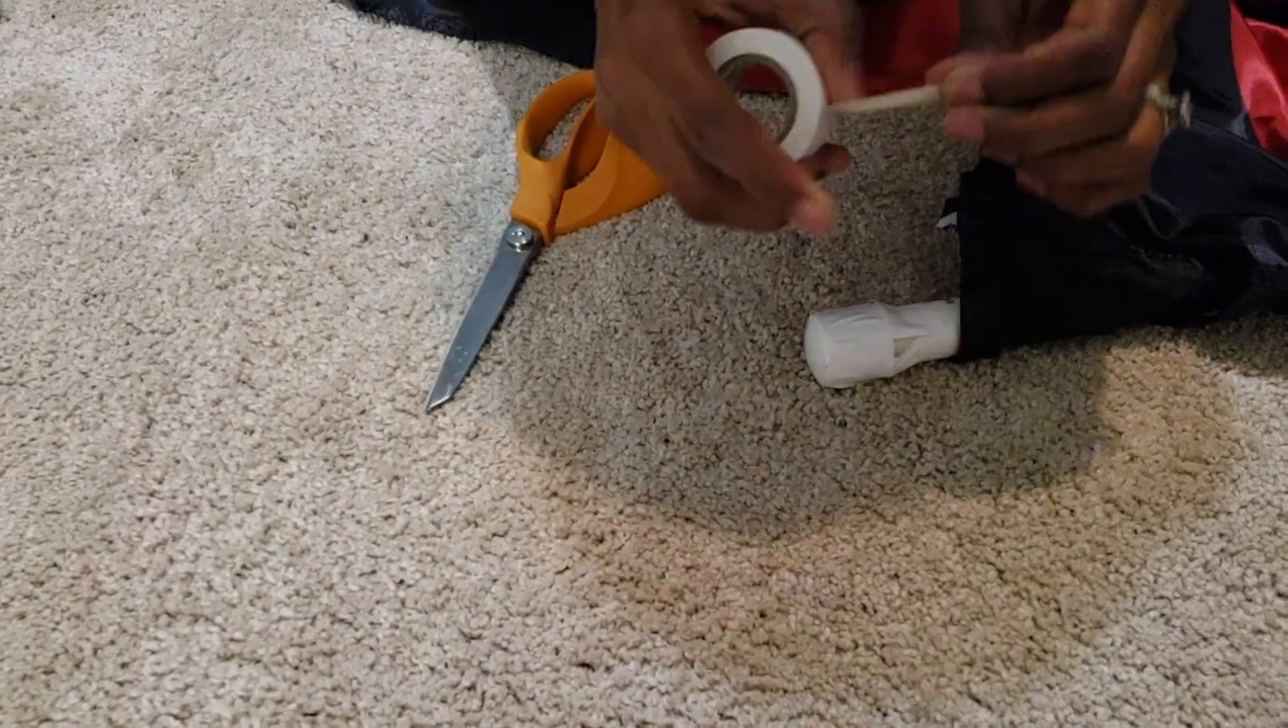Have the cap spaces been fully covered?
No.